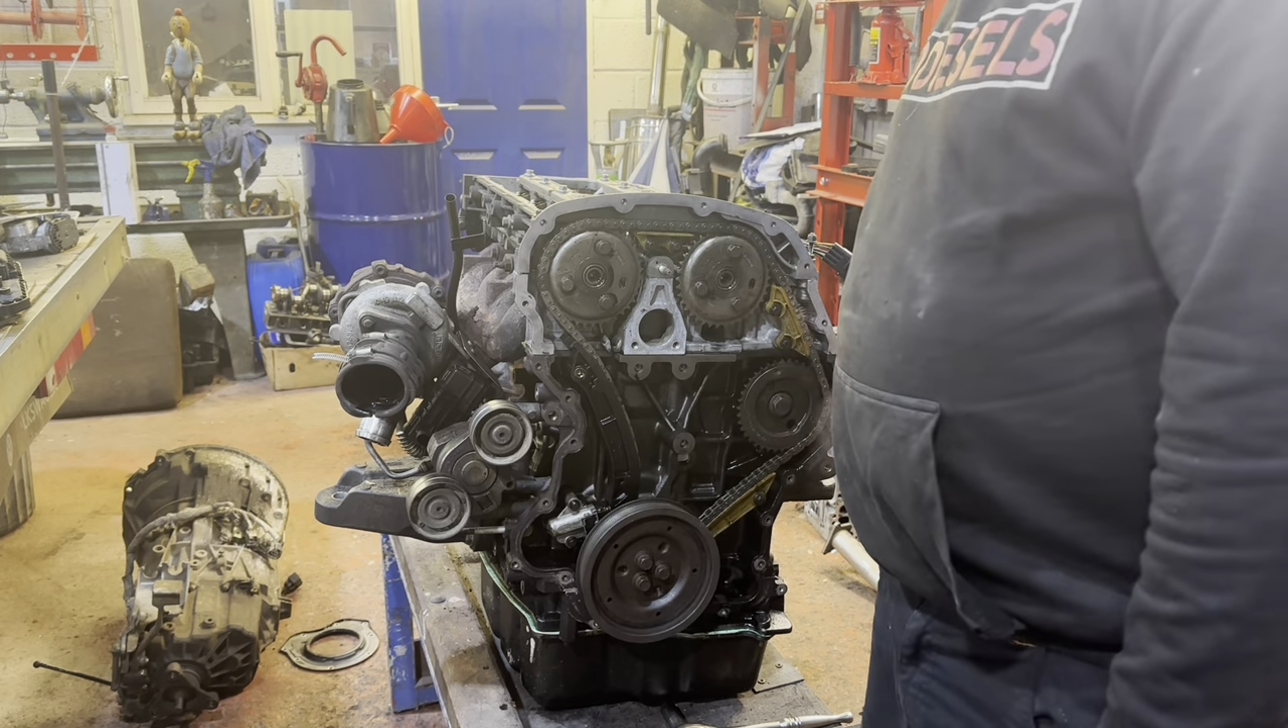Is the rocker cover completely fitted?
No.